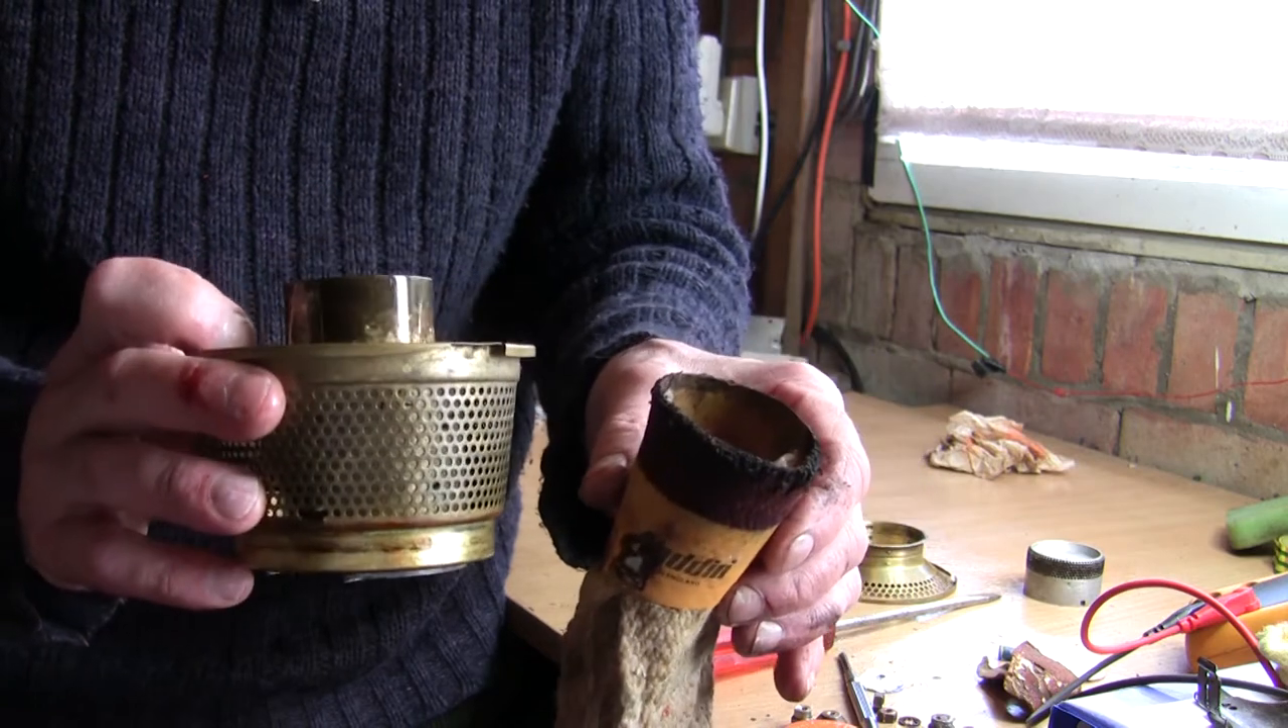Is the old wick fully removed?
Yes.